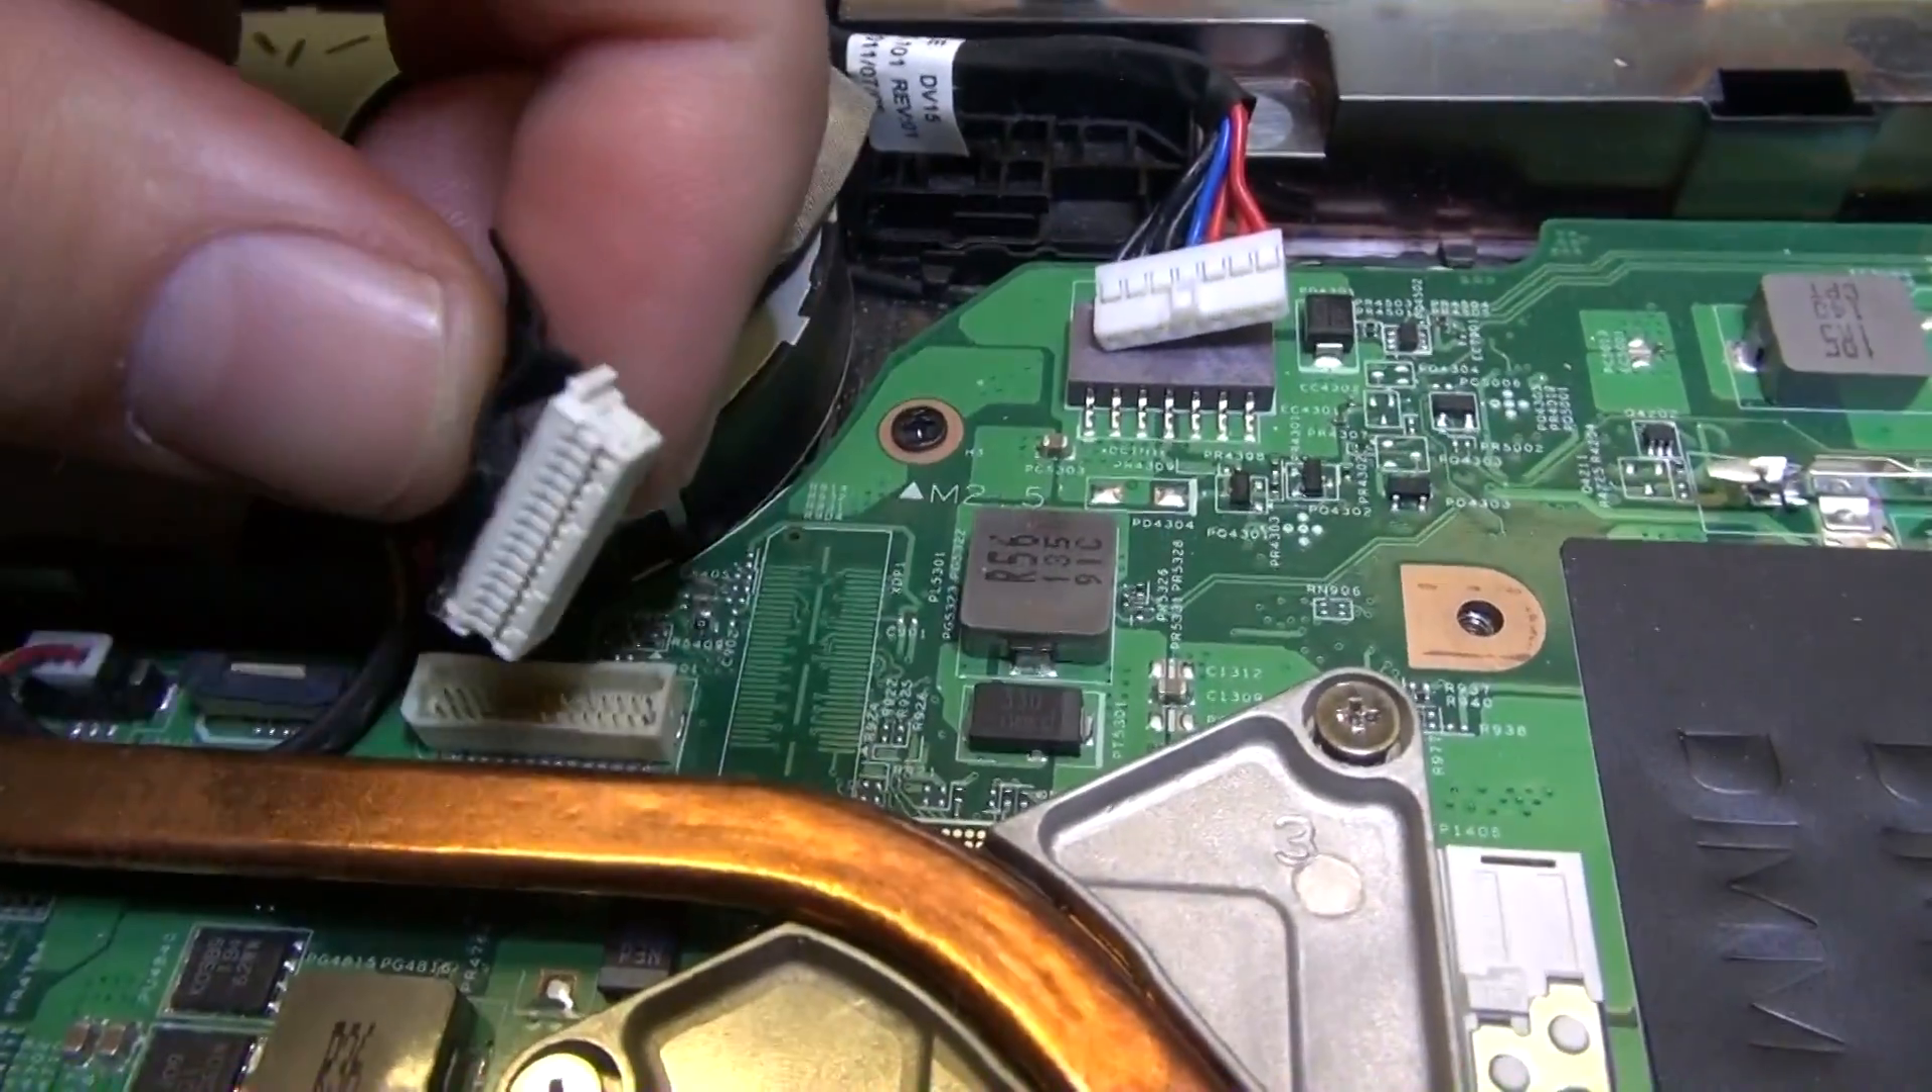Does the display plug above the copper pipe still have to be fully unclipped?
No.